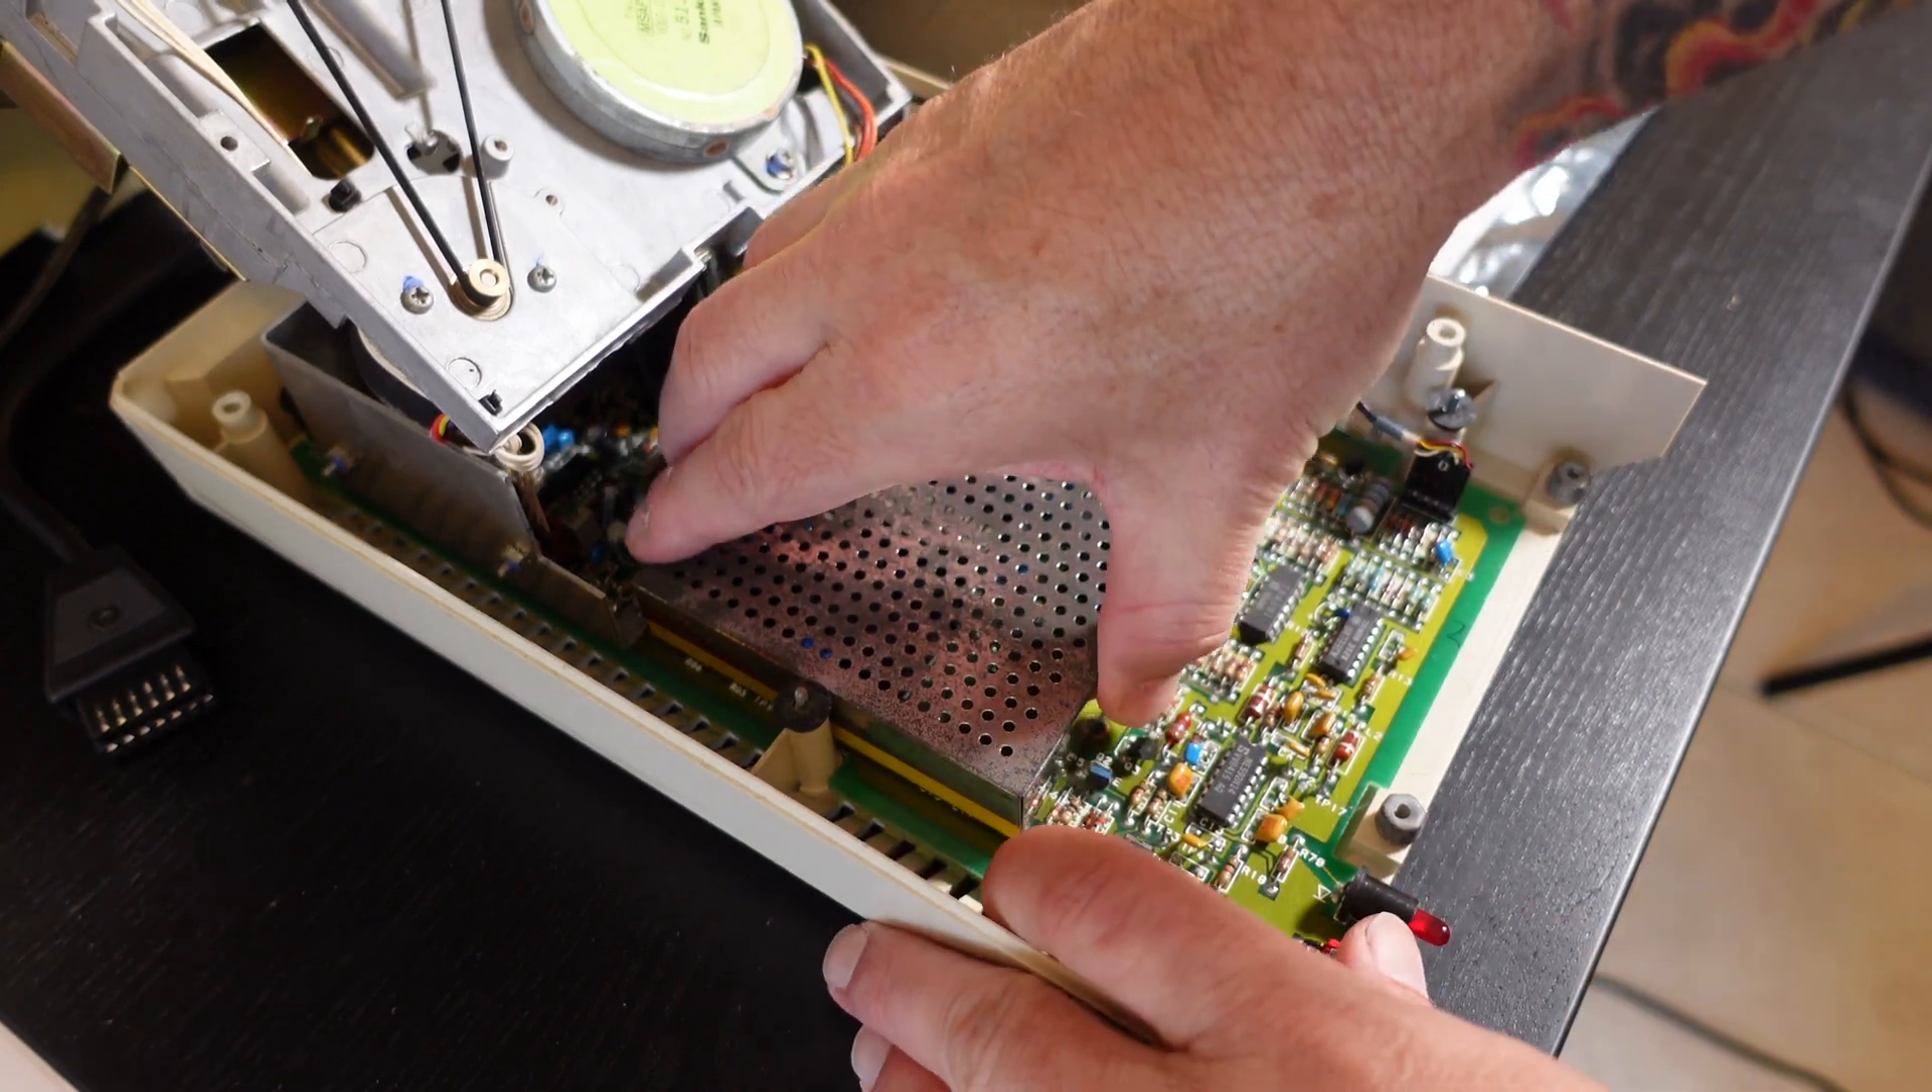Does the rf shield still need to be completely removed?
Yes.